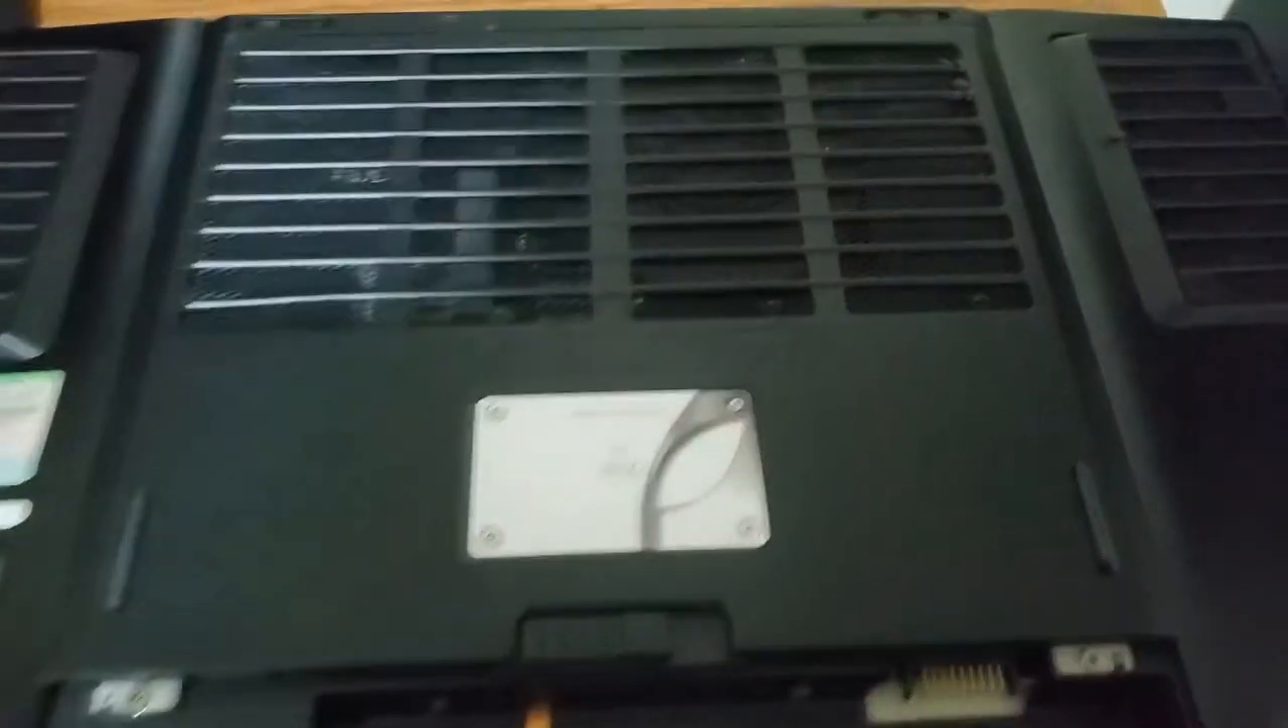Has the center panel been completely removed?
No.